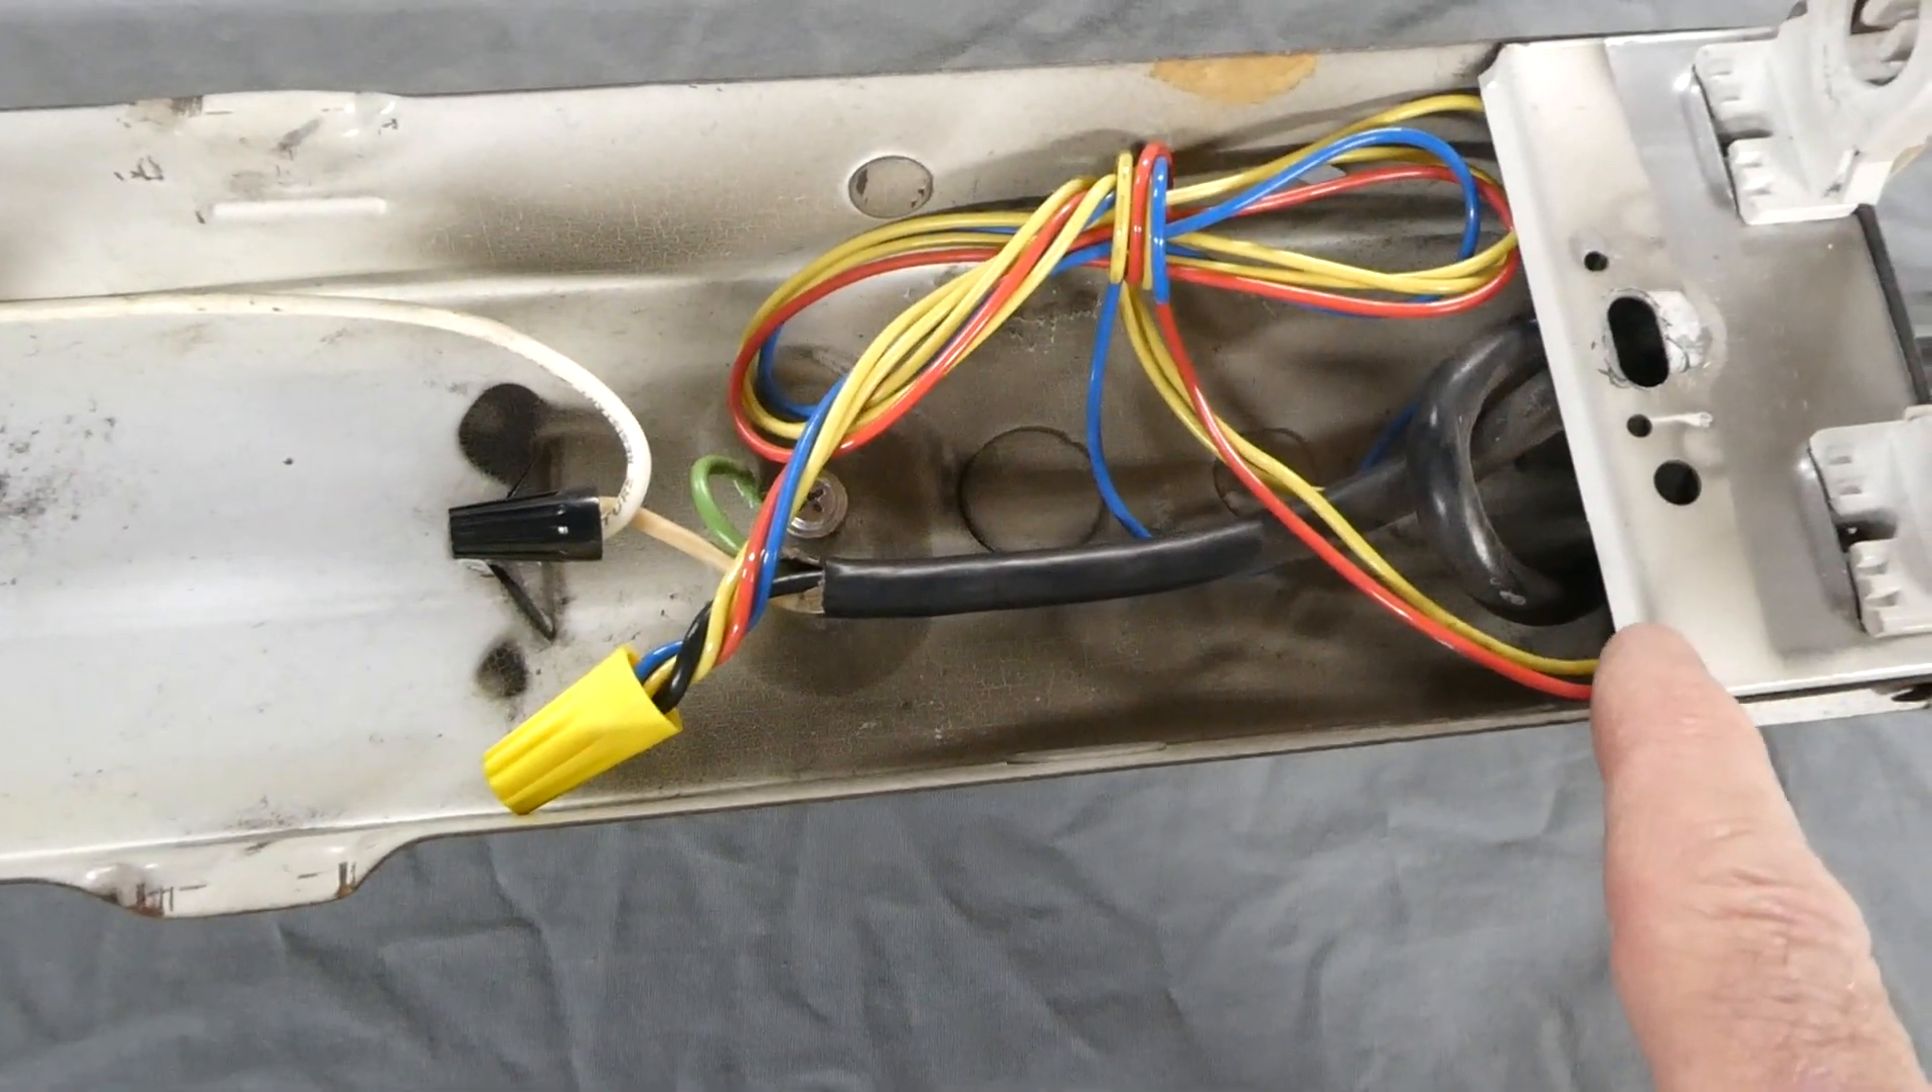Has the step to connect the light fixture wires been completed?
Yes.